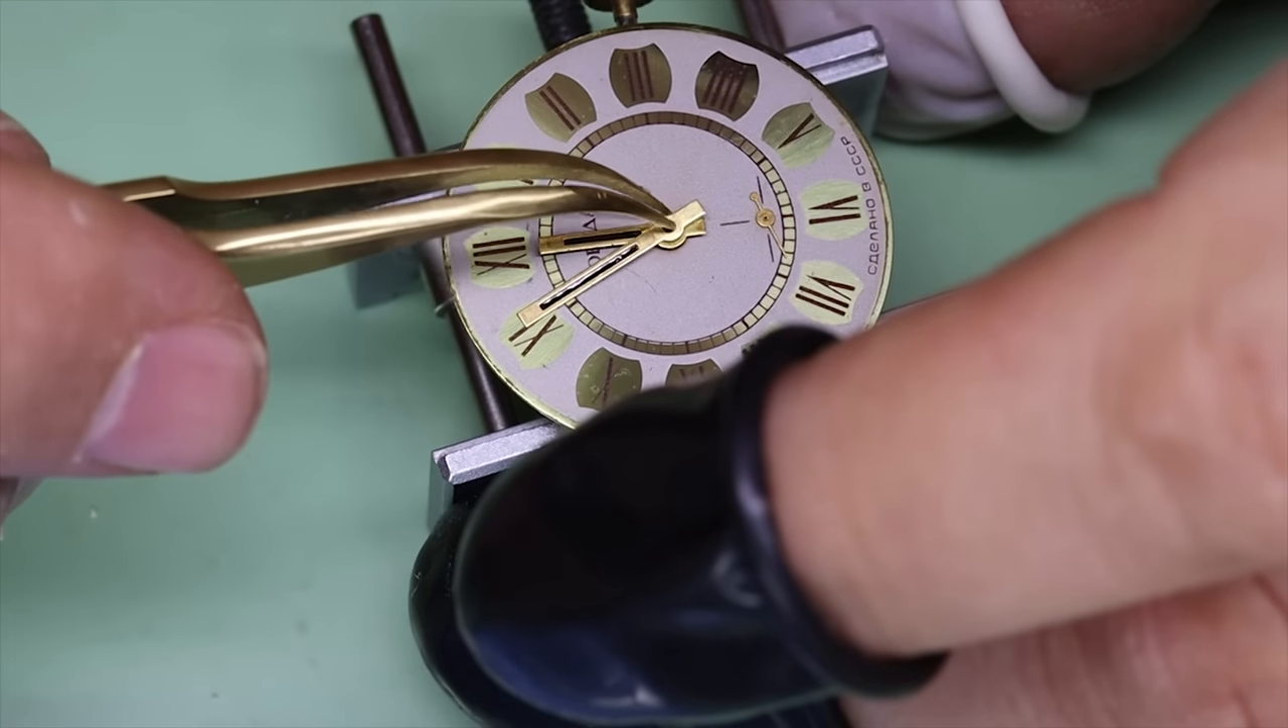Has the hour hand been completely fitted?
Yes.